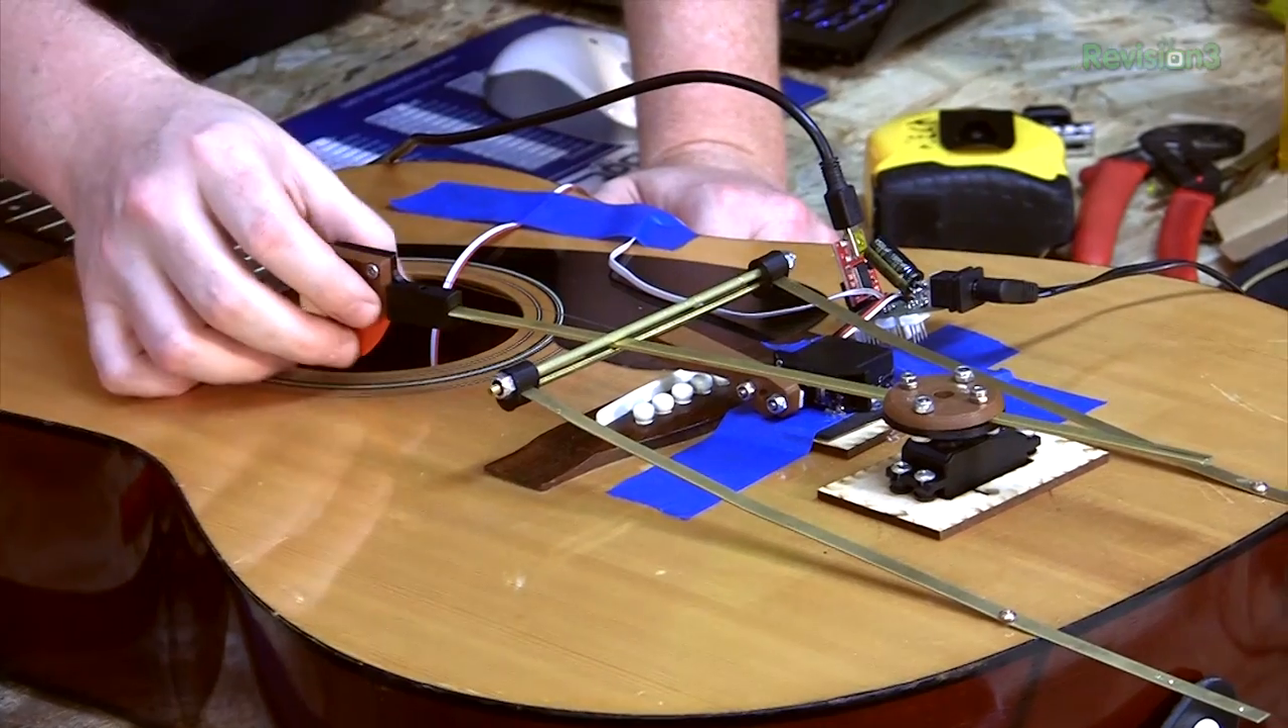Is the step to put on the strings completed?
No.